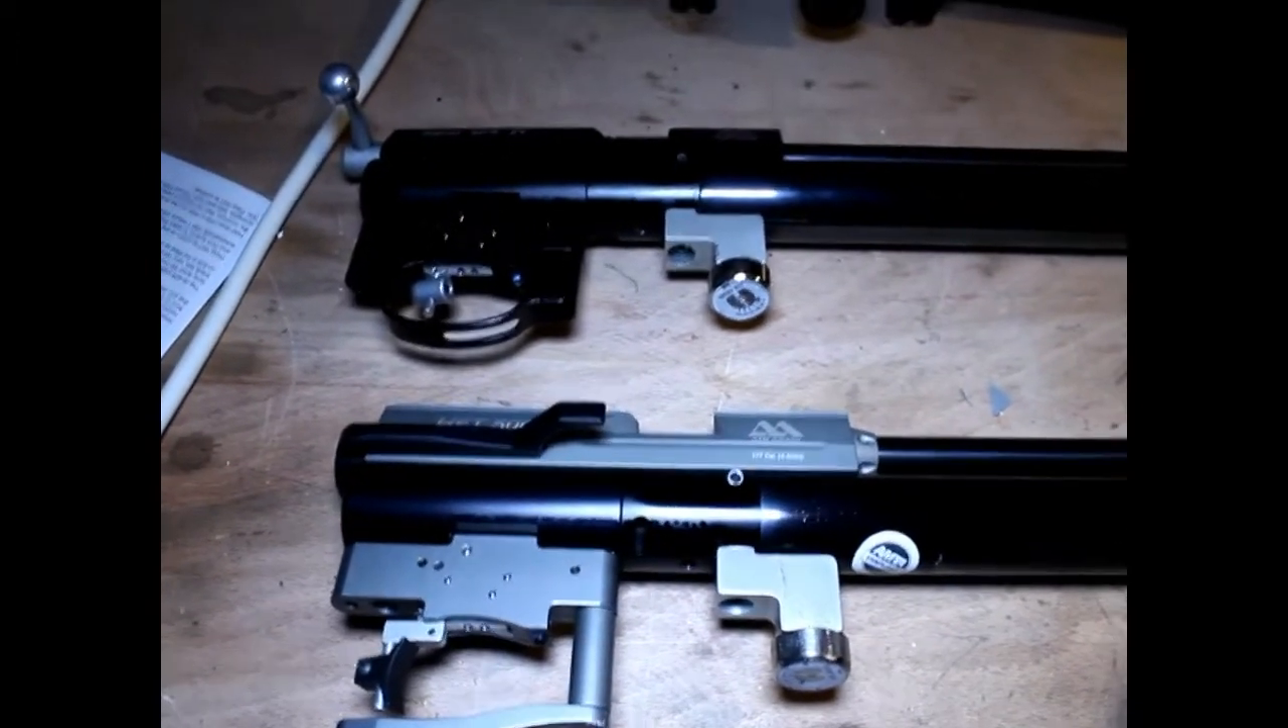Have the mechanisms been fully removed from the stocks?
Yes.